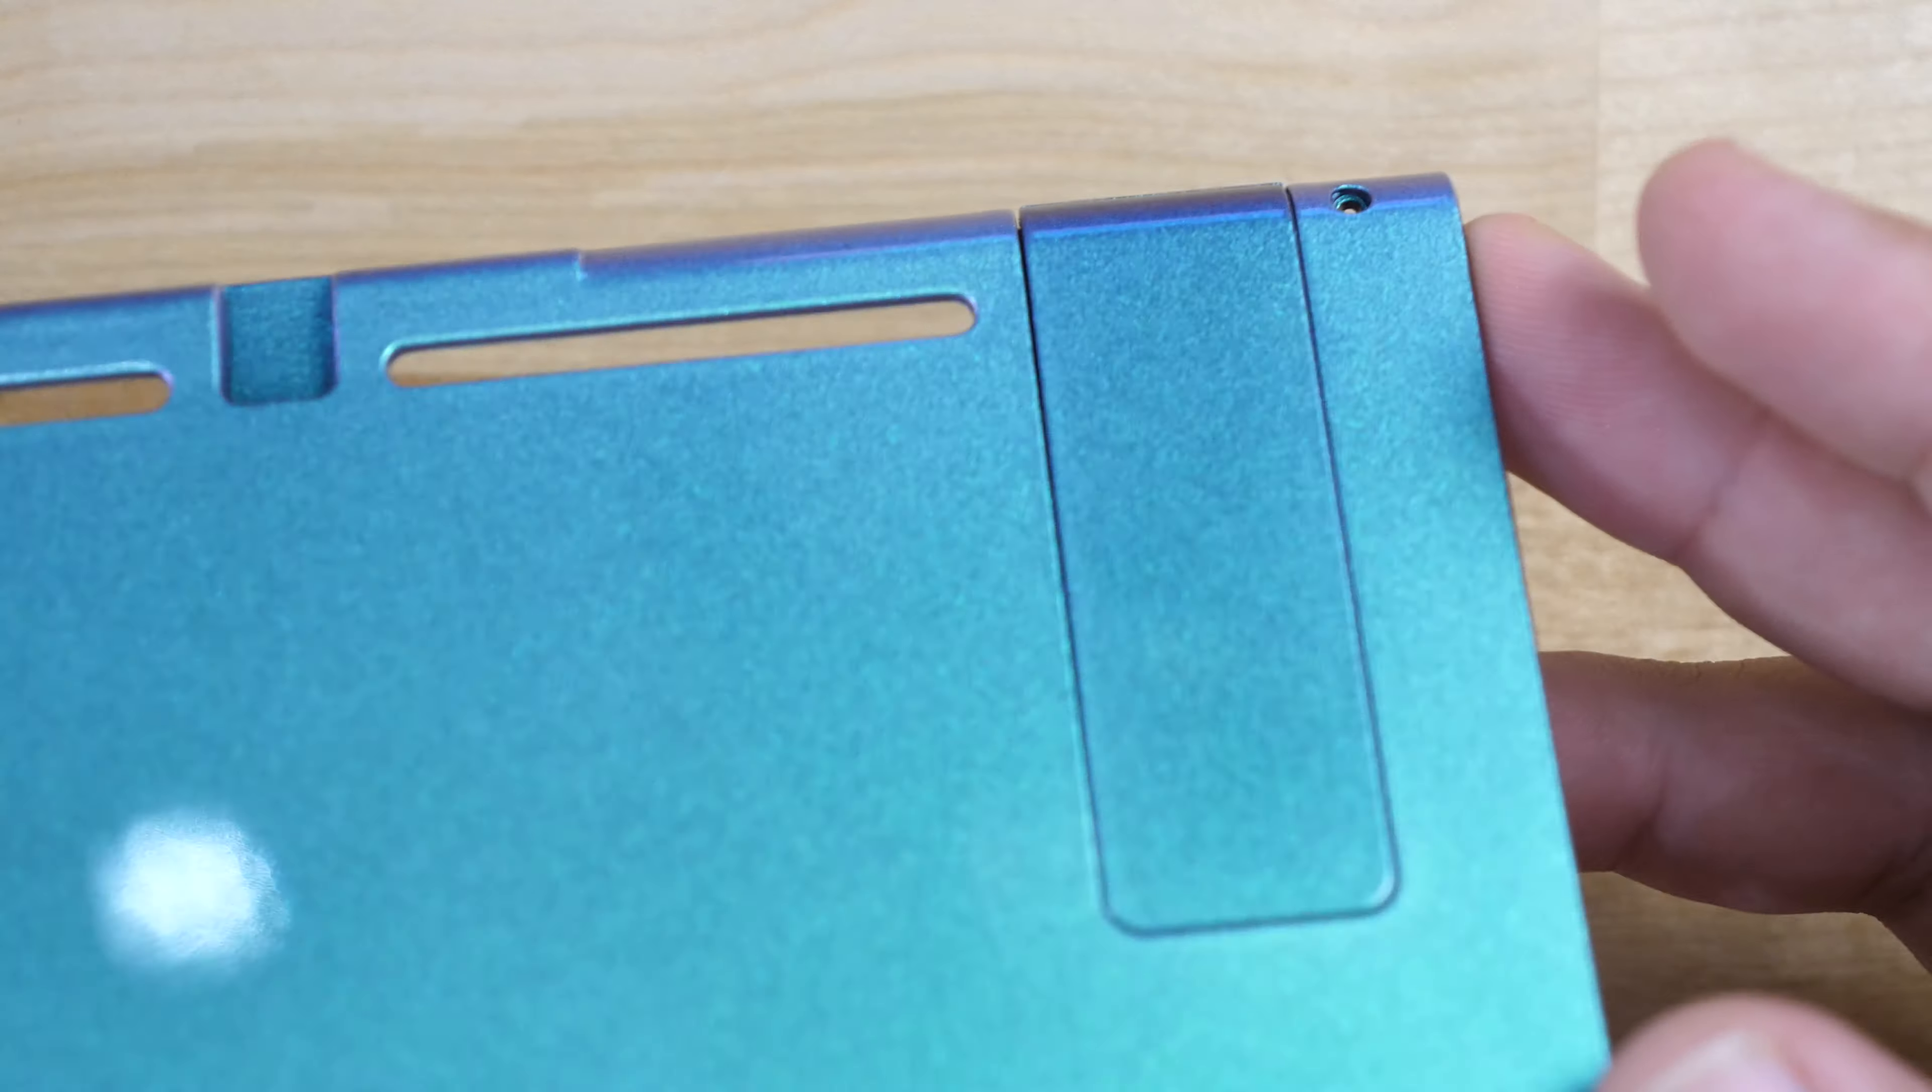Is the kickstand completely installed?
Yes.